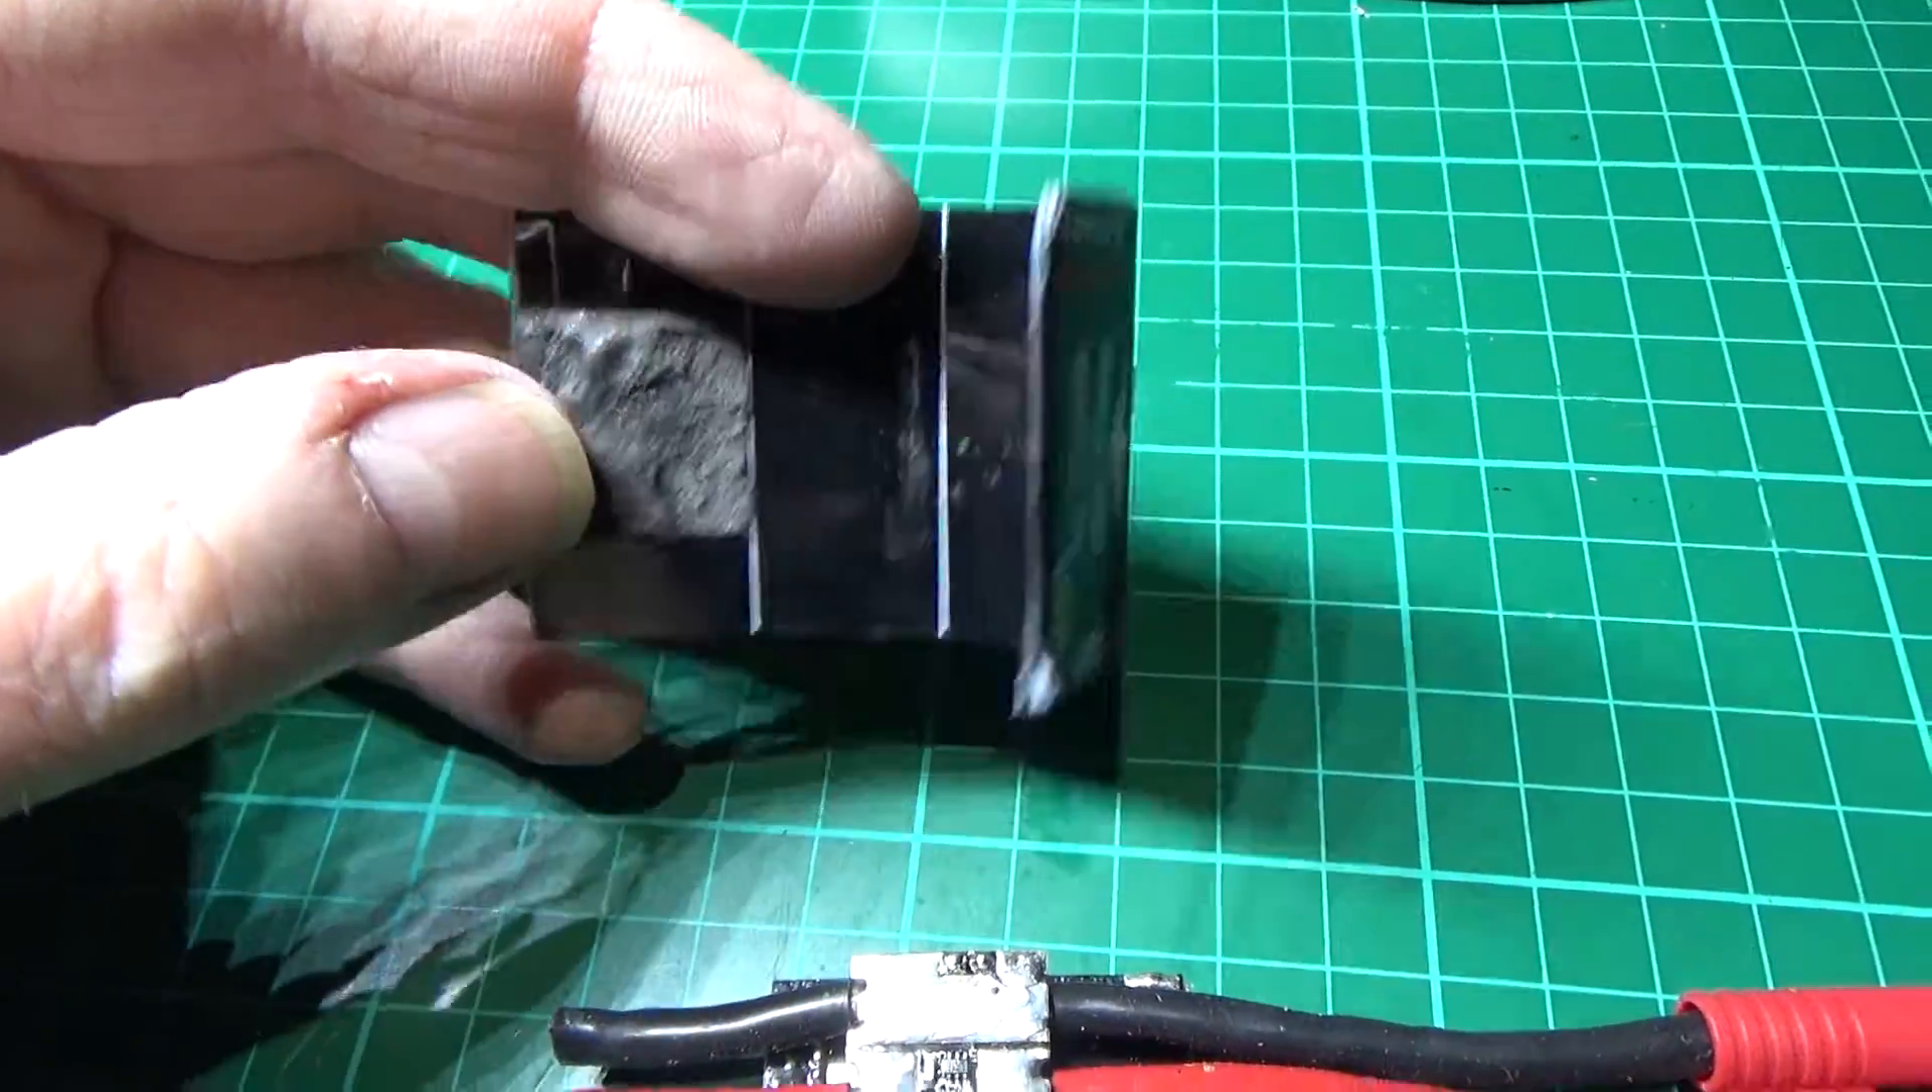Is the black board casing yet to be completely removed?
No.